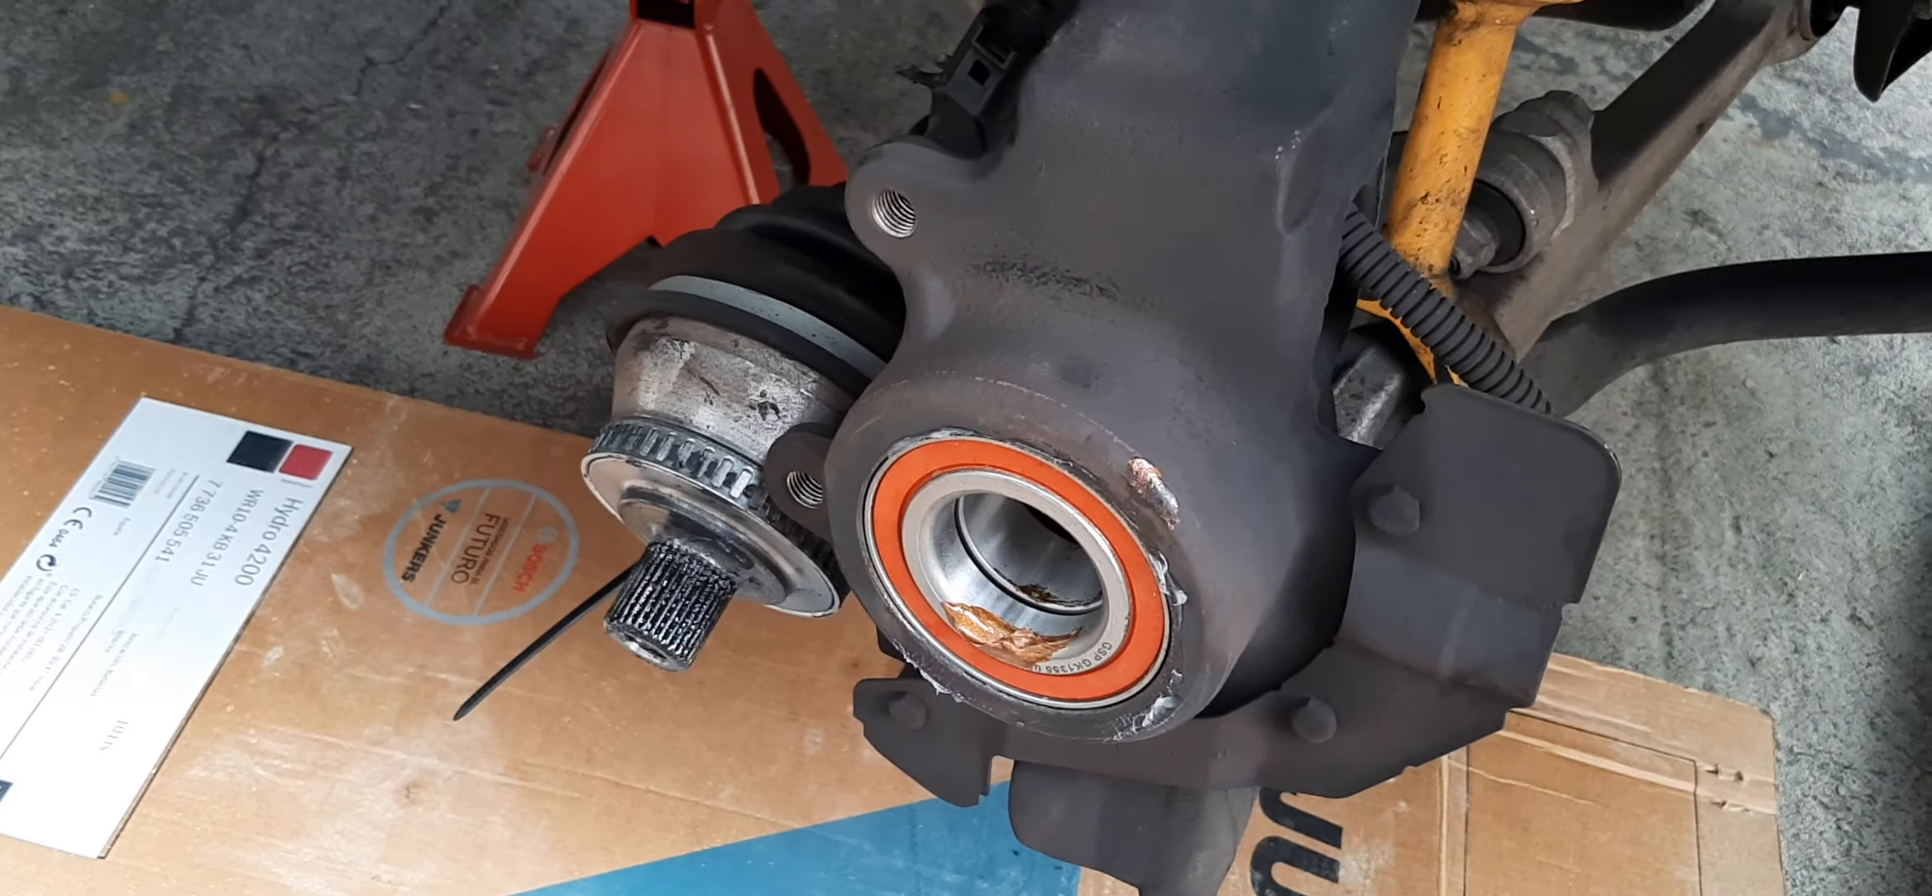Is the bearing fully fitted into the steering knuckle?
Yes.